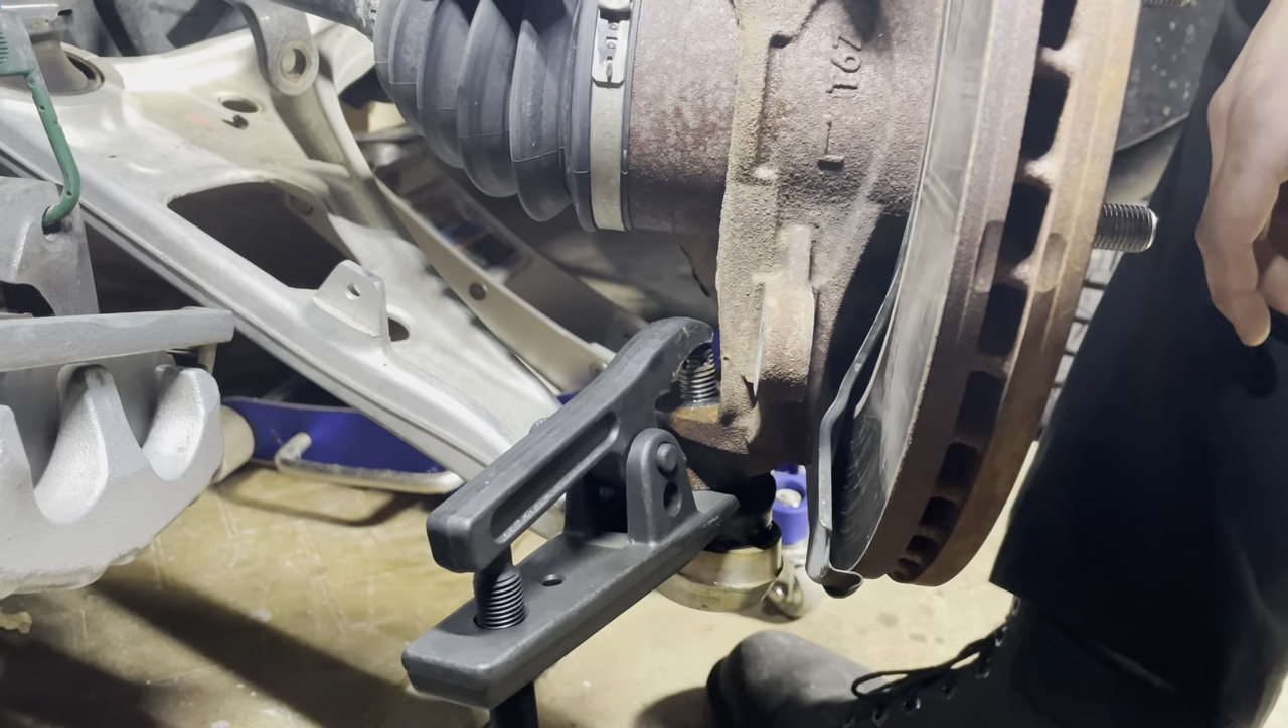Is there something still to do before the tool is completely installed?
No.